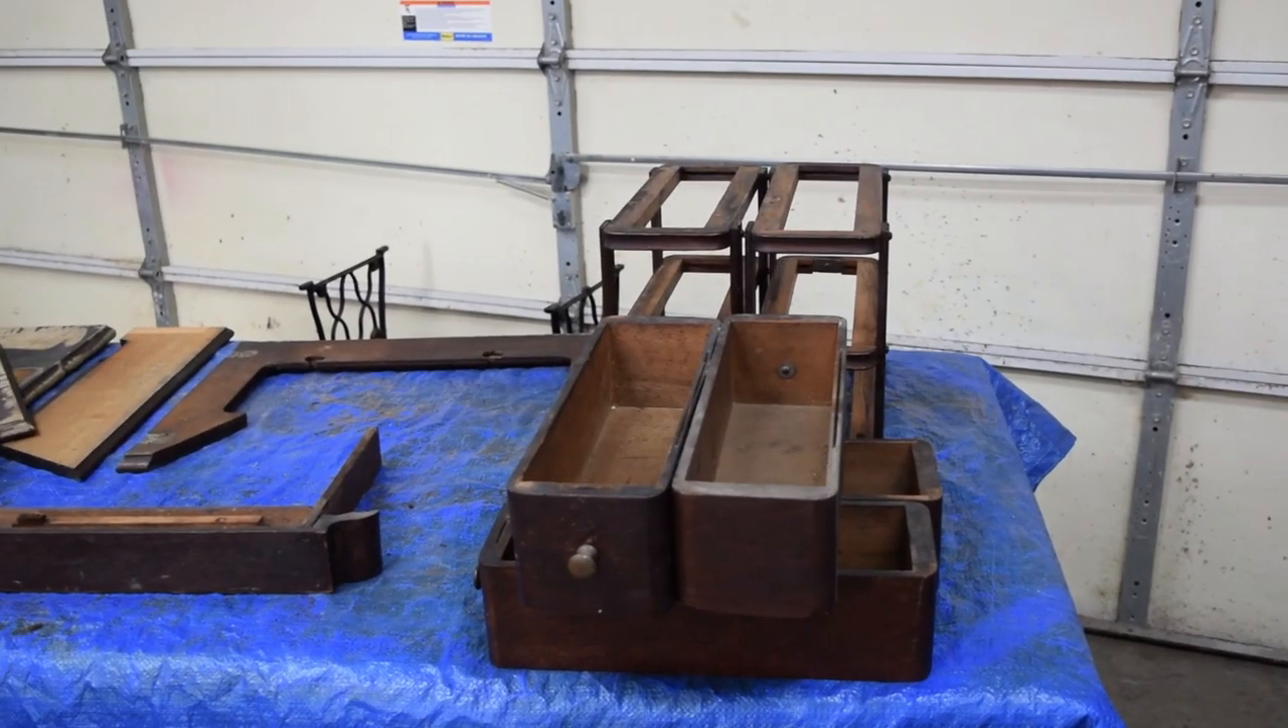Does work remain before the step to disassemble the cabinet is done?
No.